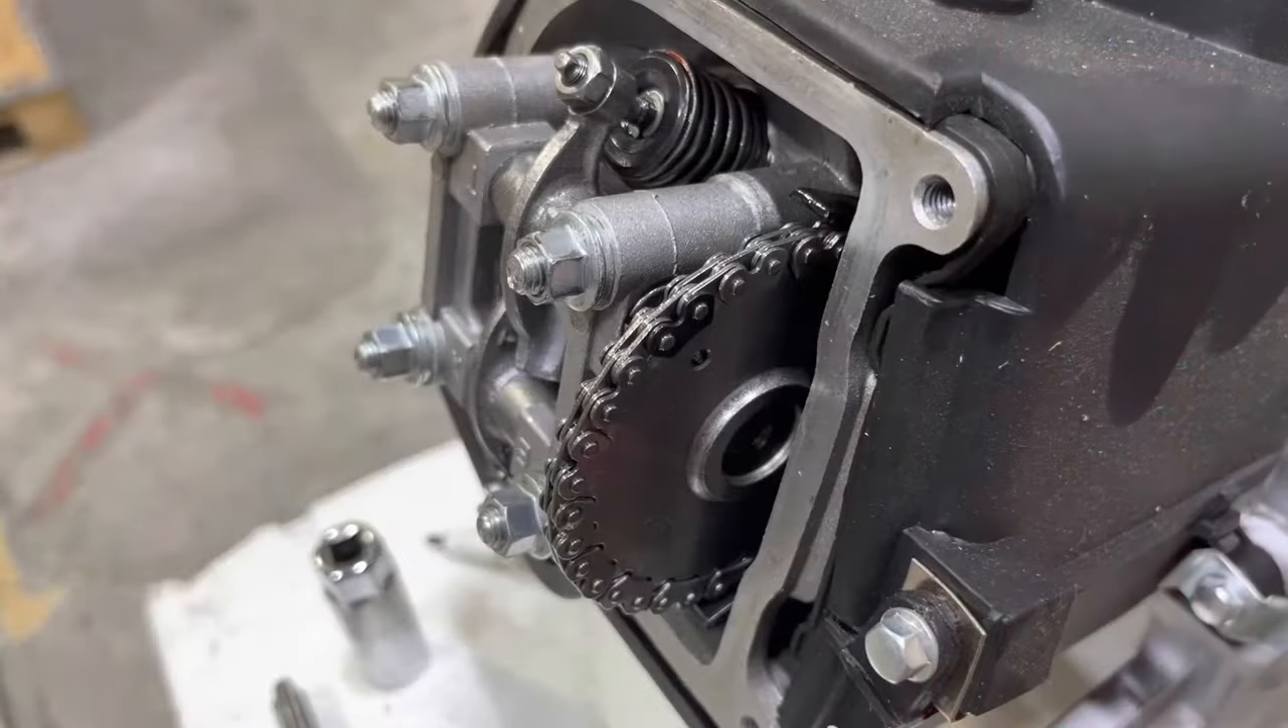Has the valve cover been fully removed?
Yes.